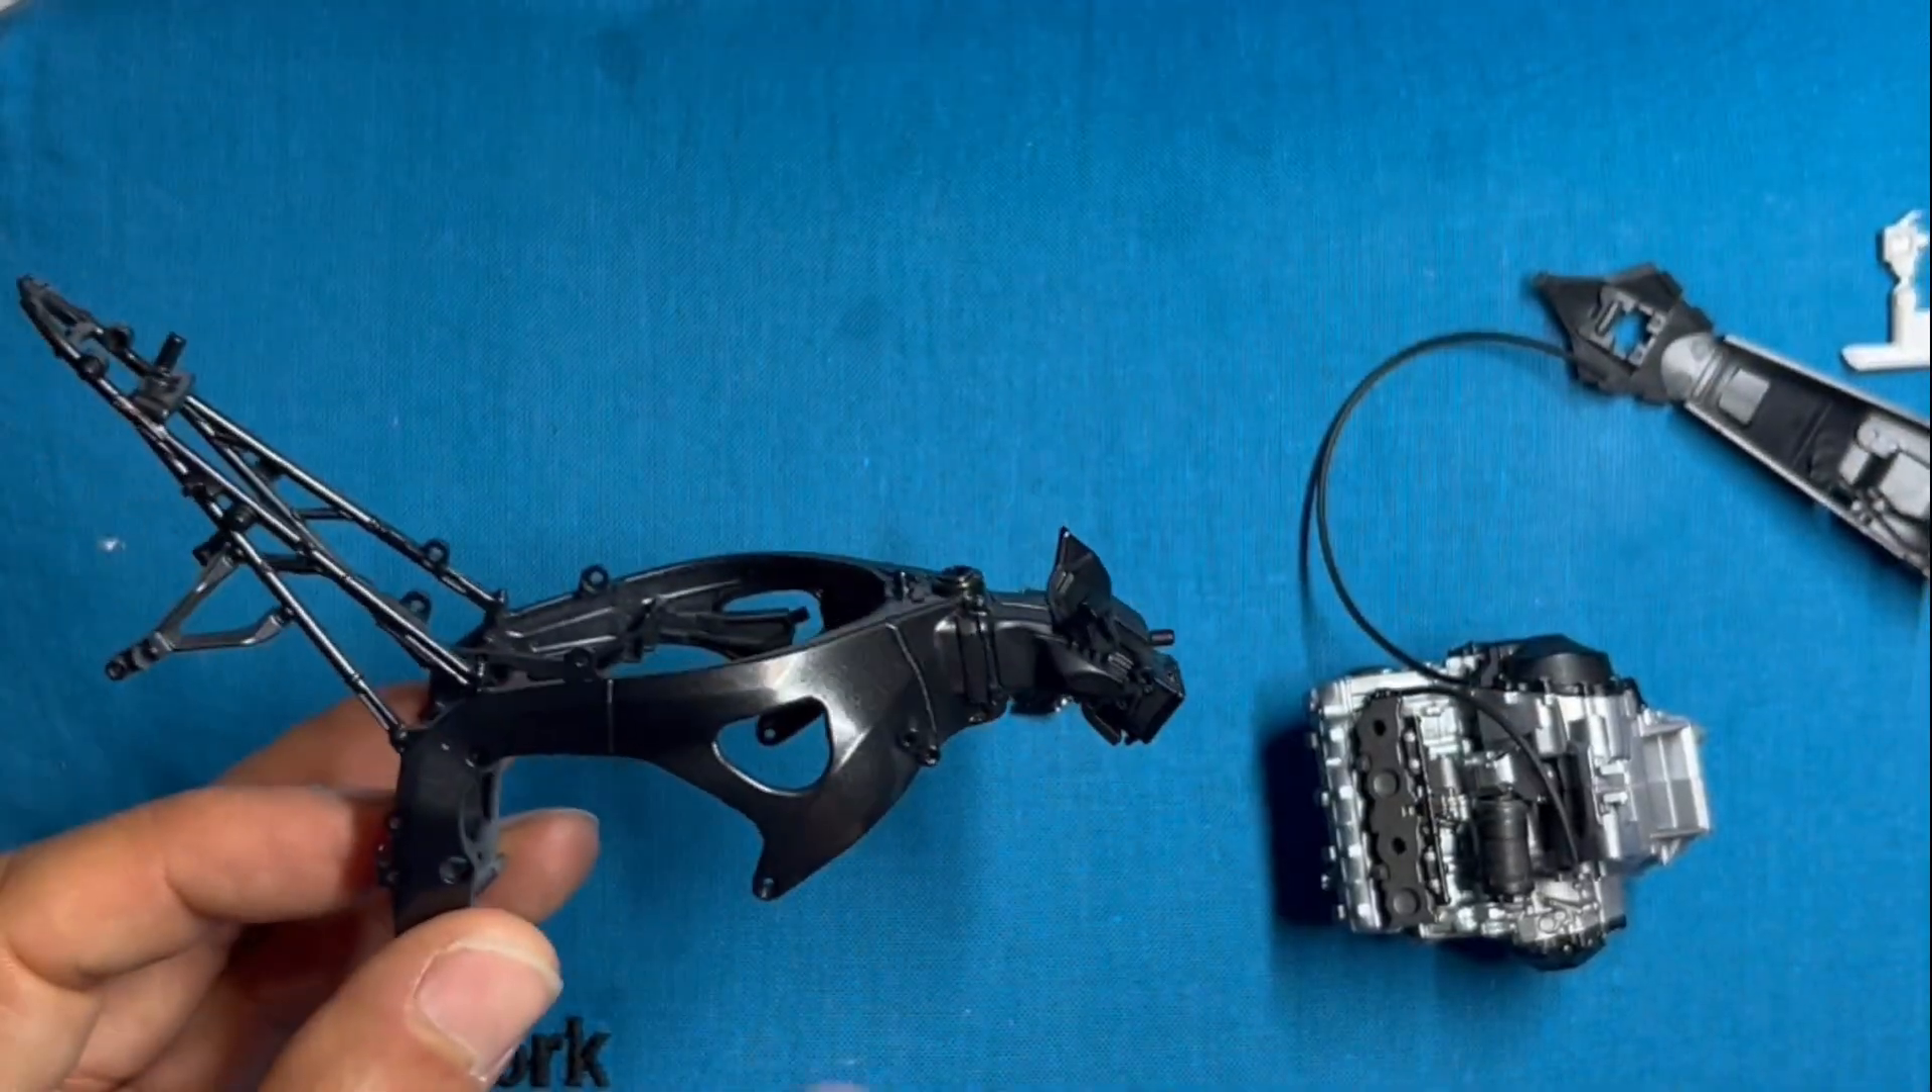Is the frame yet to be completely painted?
No.